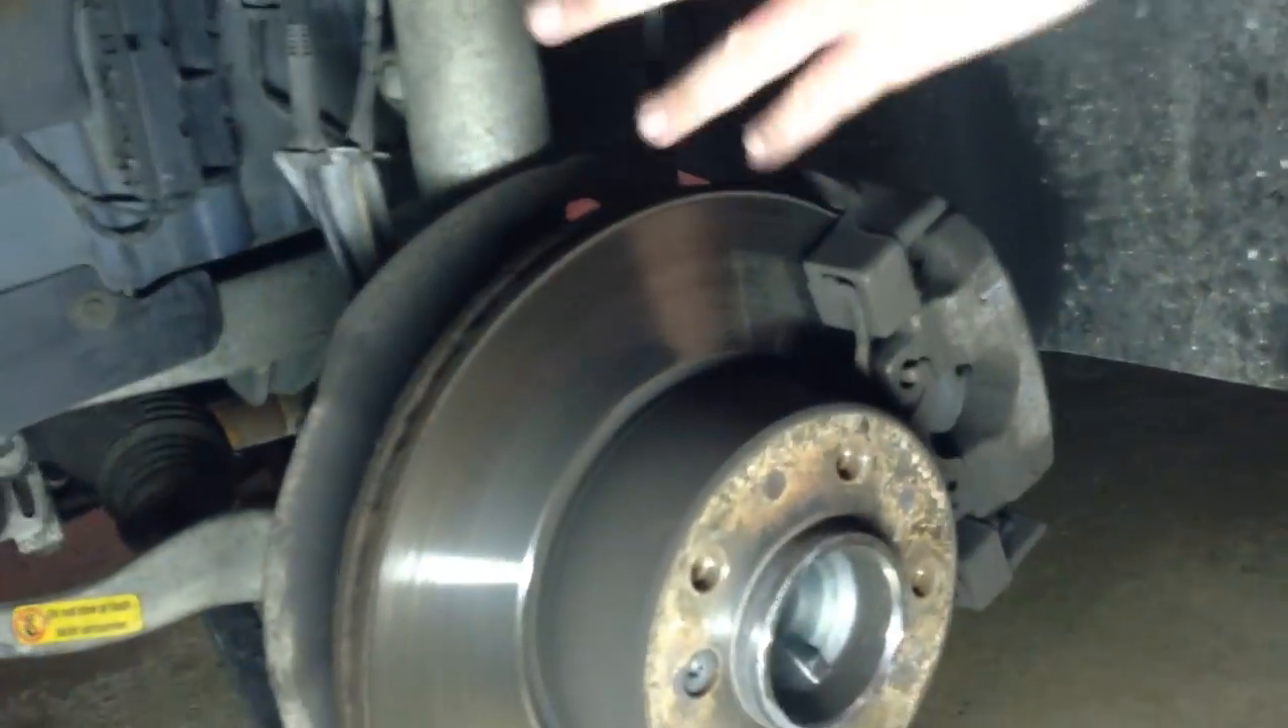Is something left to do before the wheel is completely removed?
No.